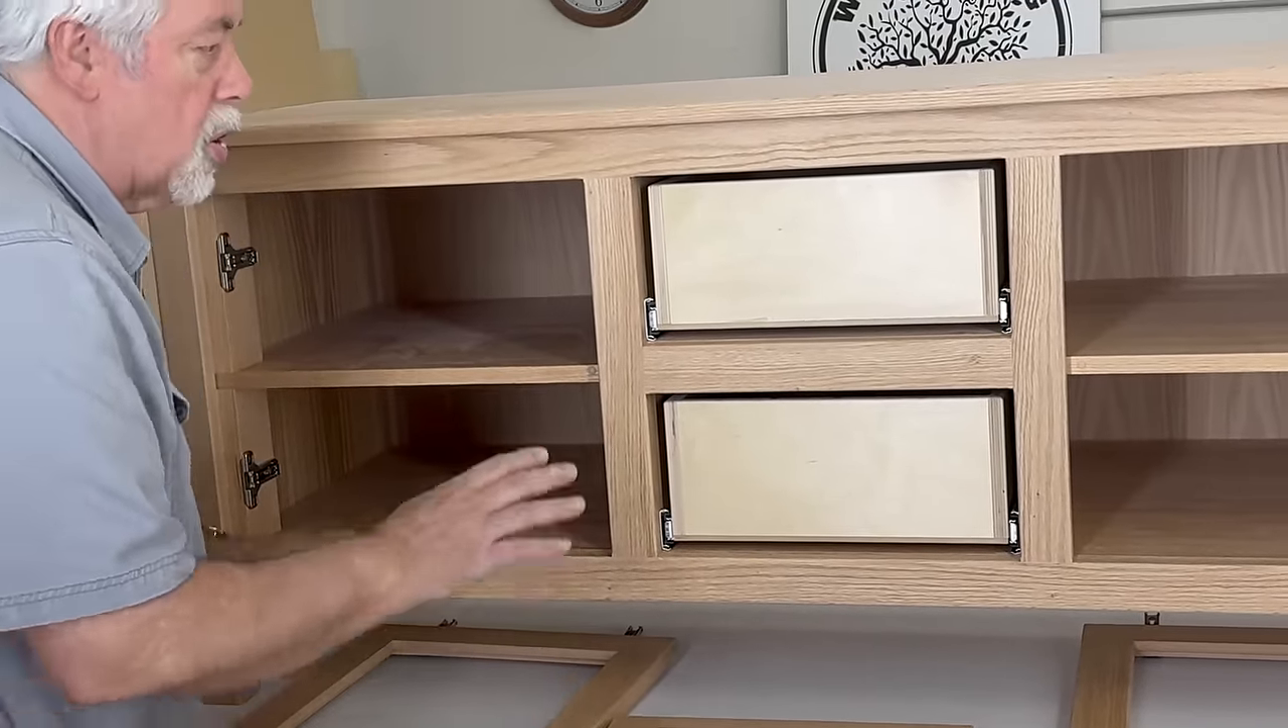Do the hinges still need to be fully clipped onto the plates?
Yes.